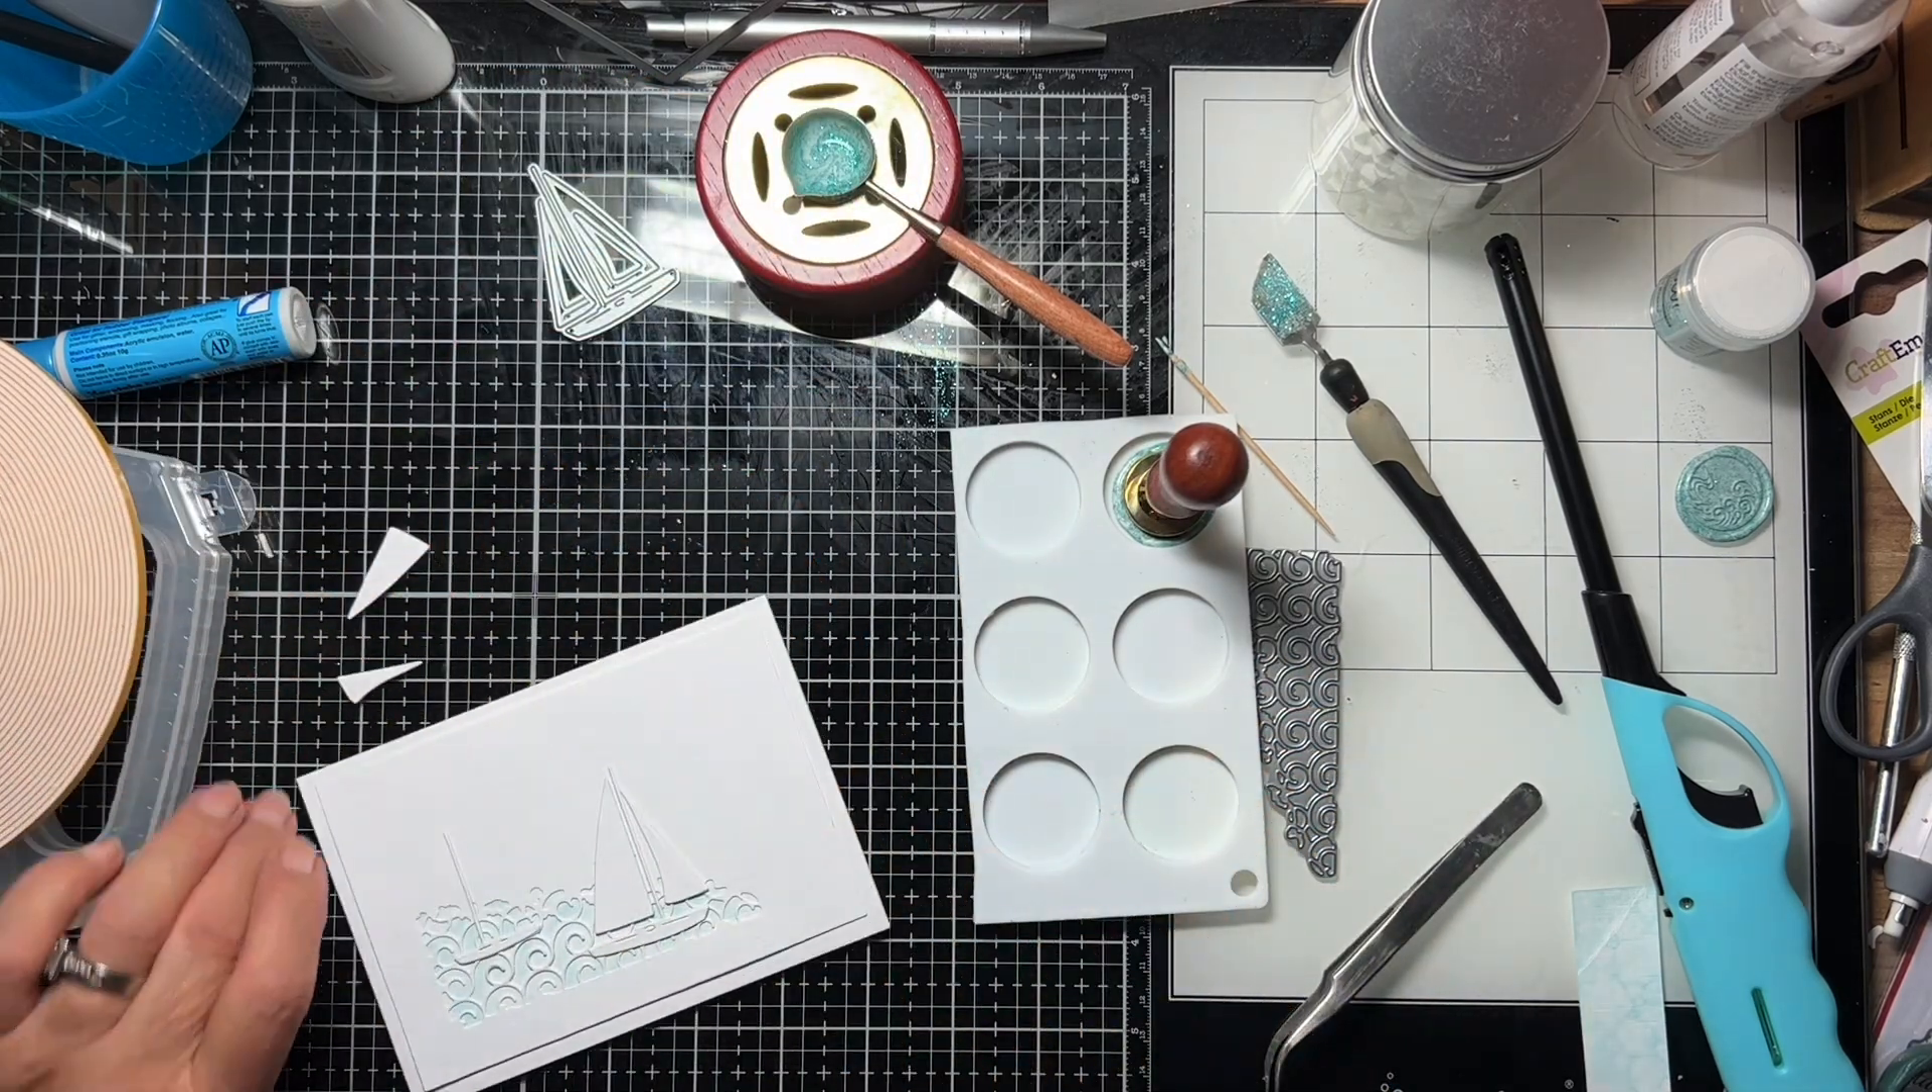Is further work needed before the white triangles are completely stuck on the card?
Yes.